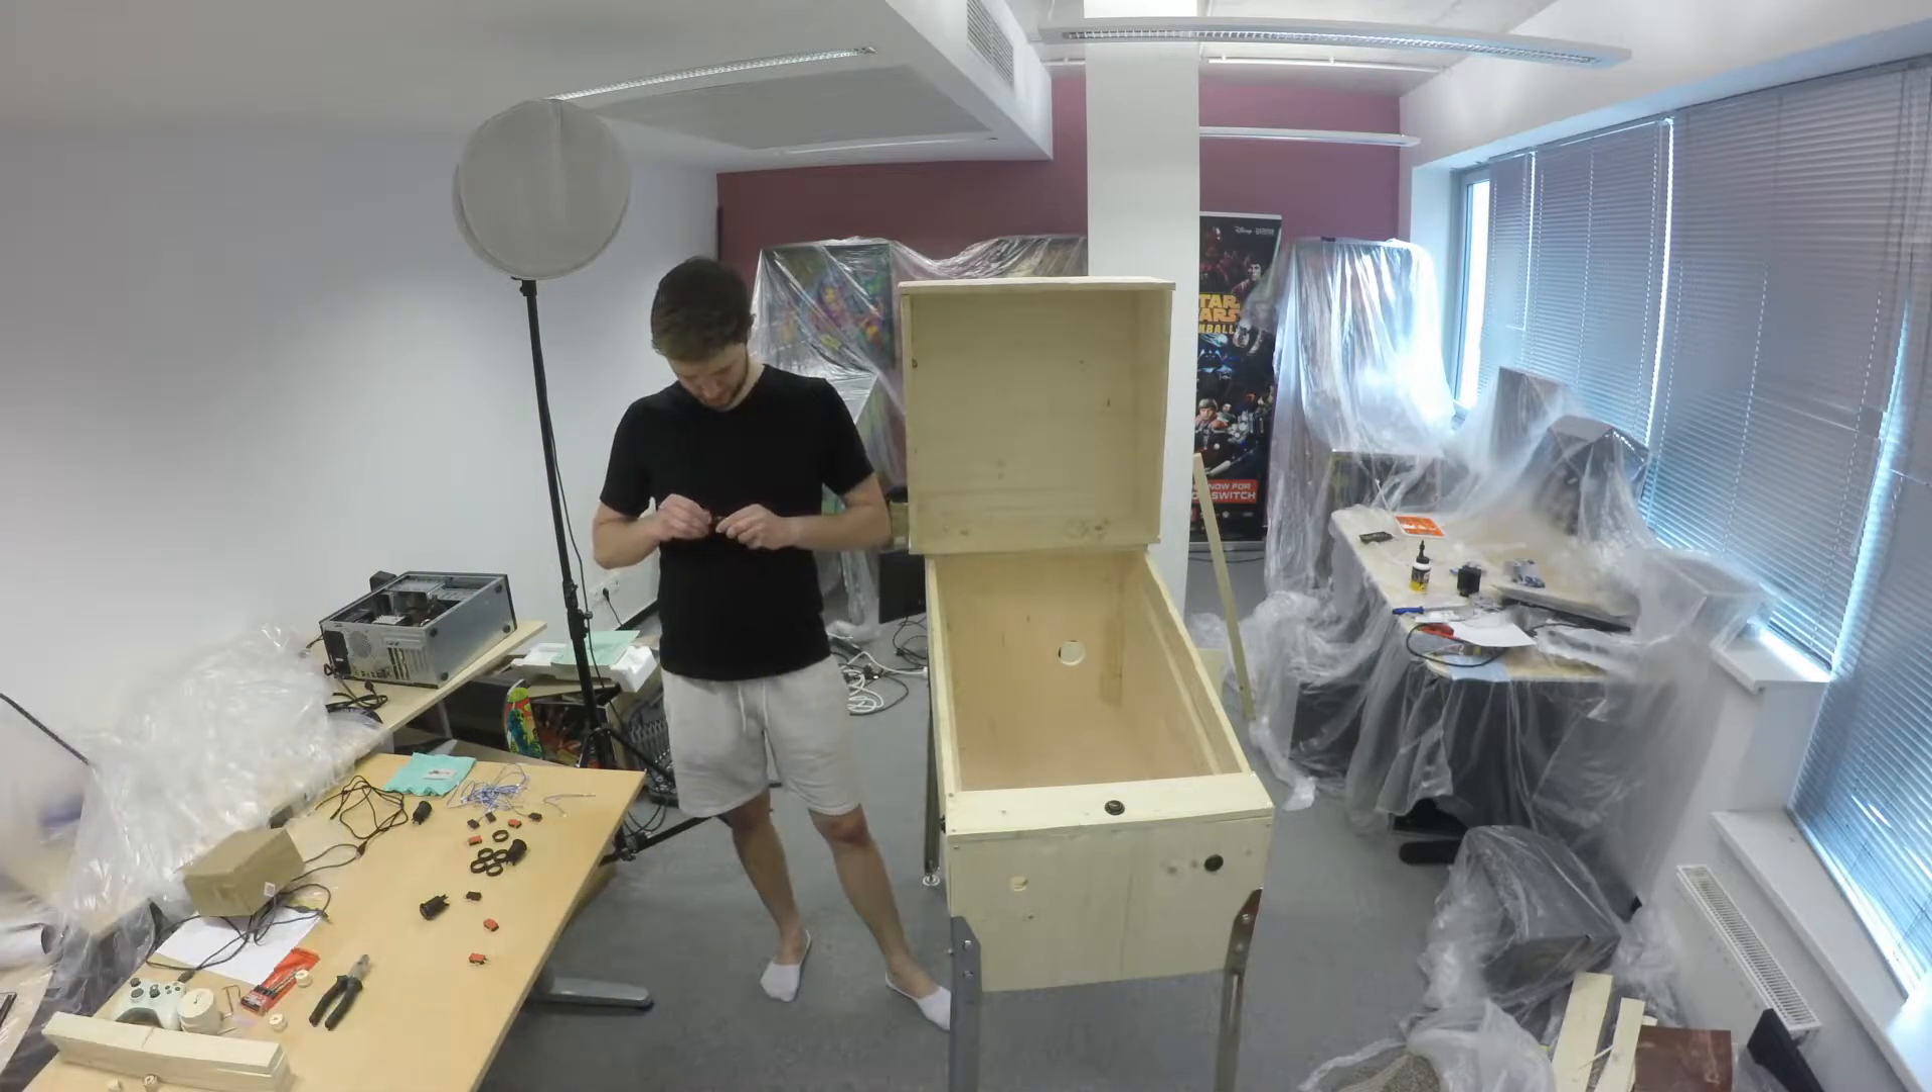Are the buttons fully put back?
No.